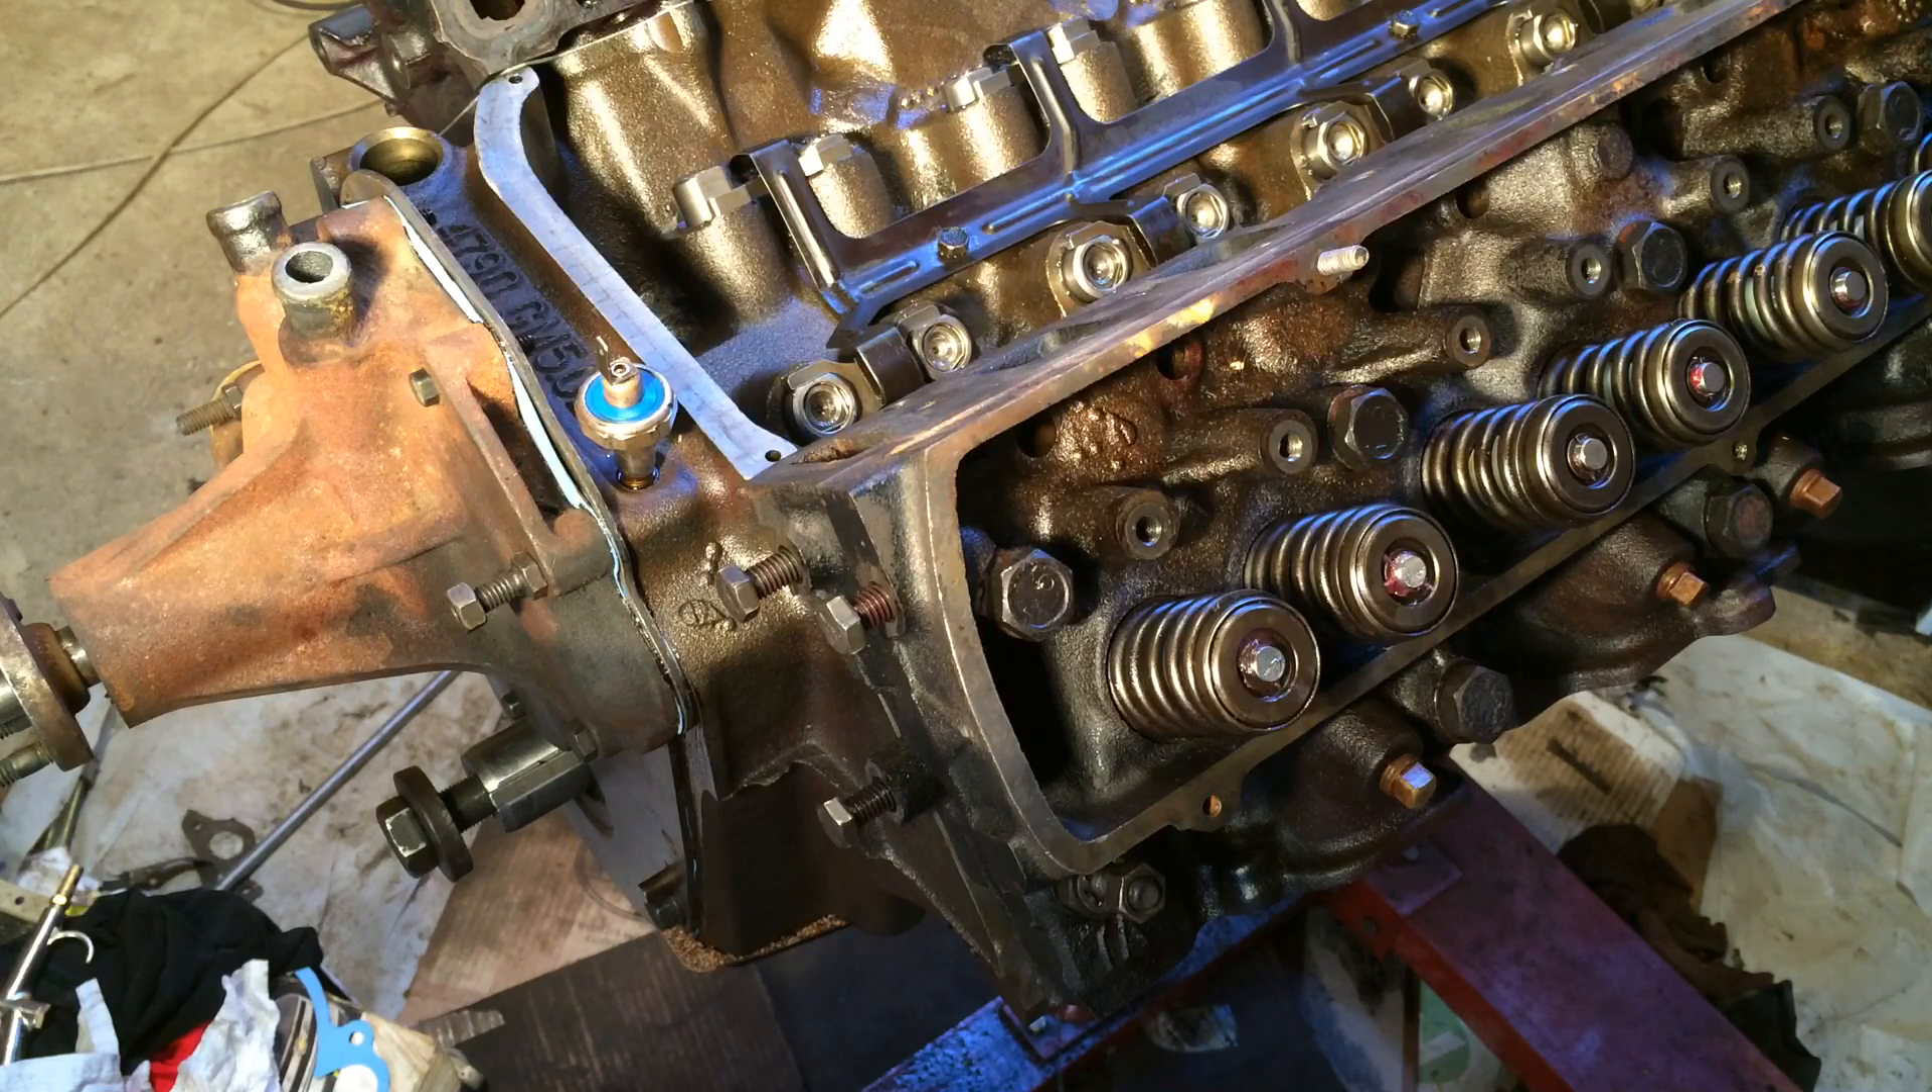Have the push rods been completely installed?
No.